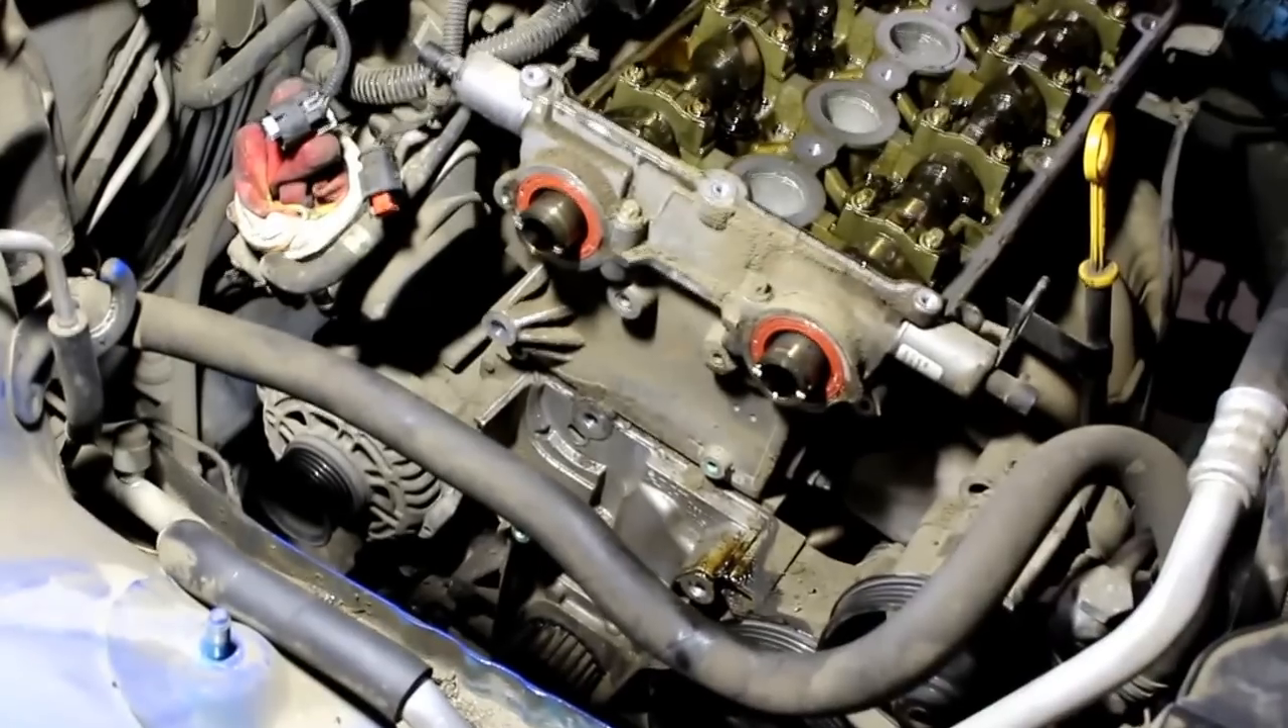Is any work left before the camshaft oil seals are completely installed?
No.